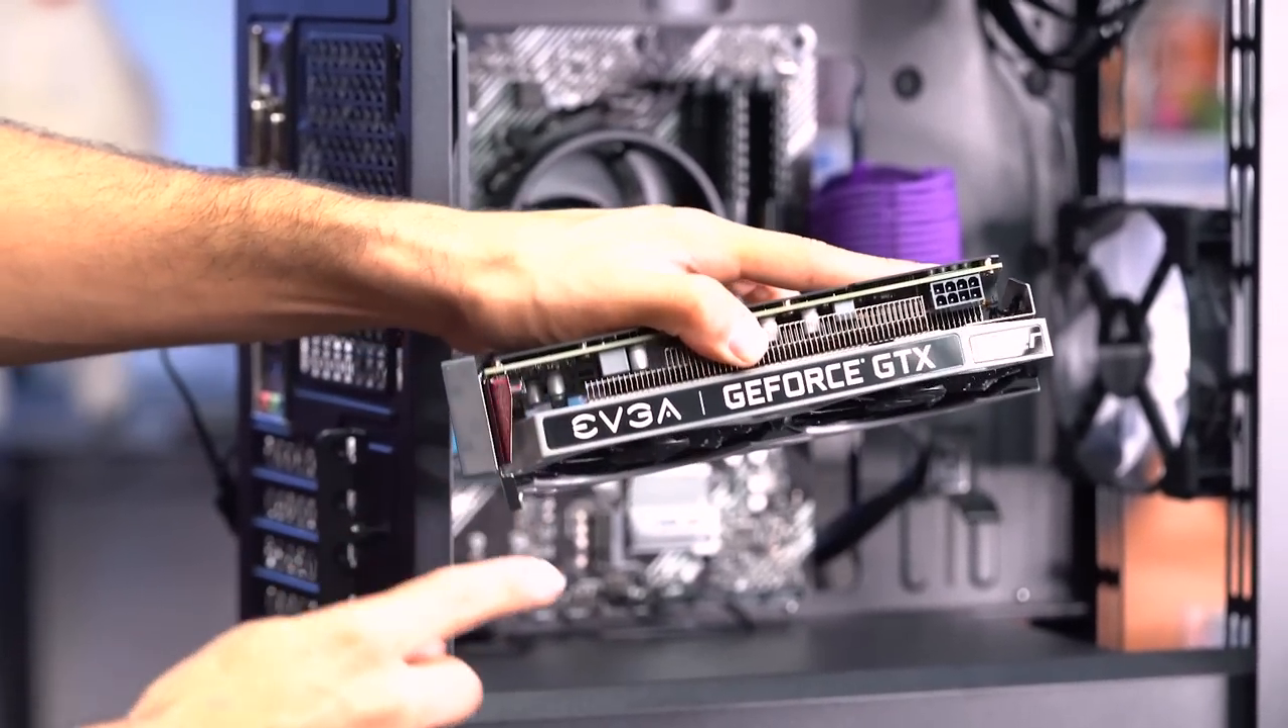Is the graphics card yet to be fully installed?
Yes.